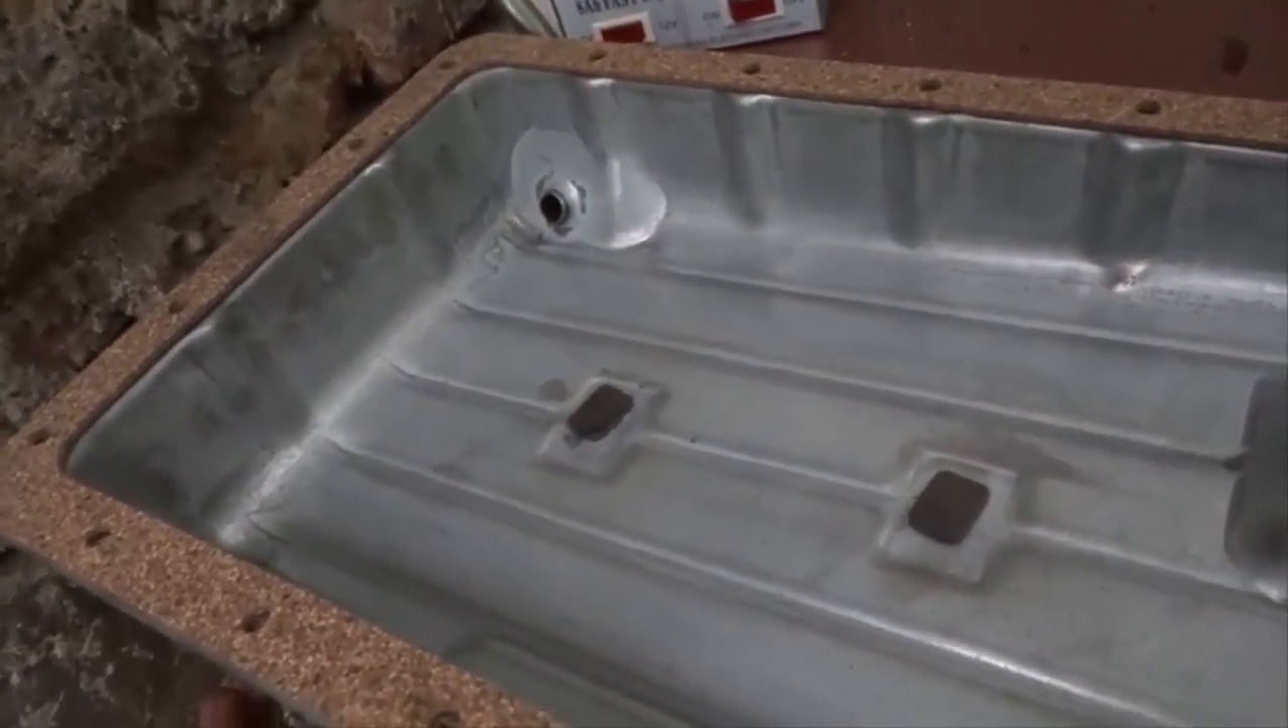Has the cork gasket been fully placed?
Yes.